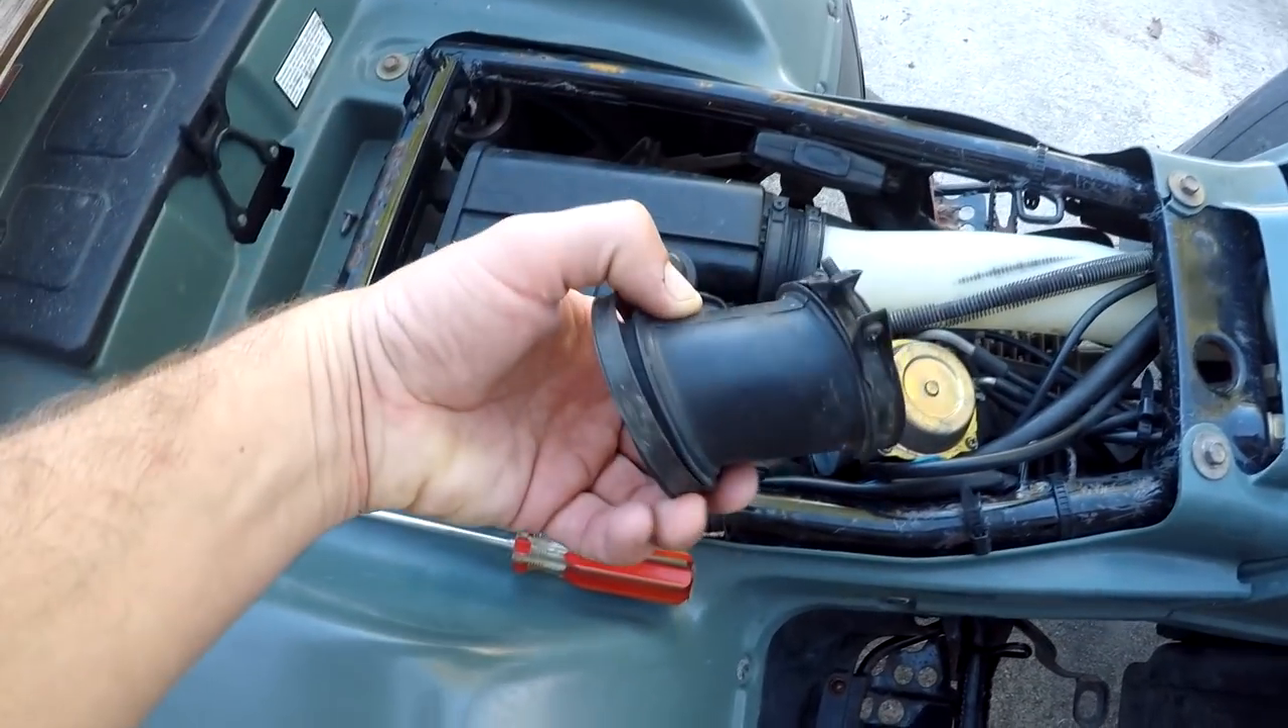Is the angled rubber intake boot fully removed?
Yes.